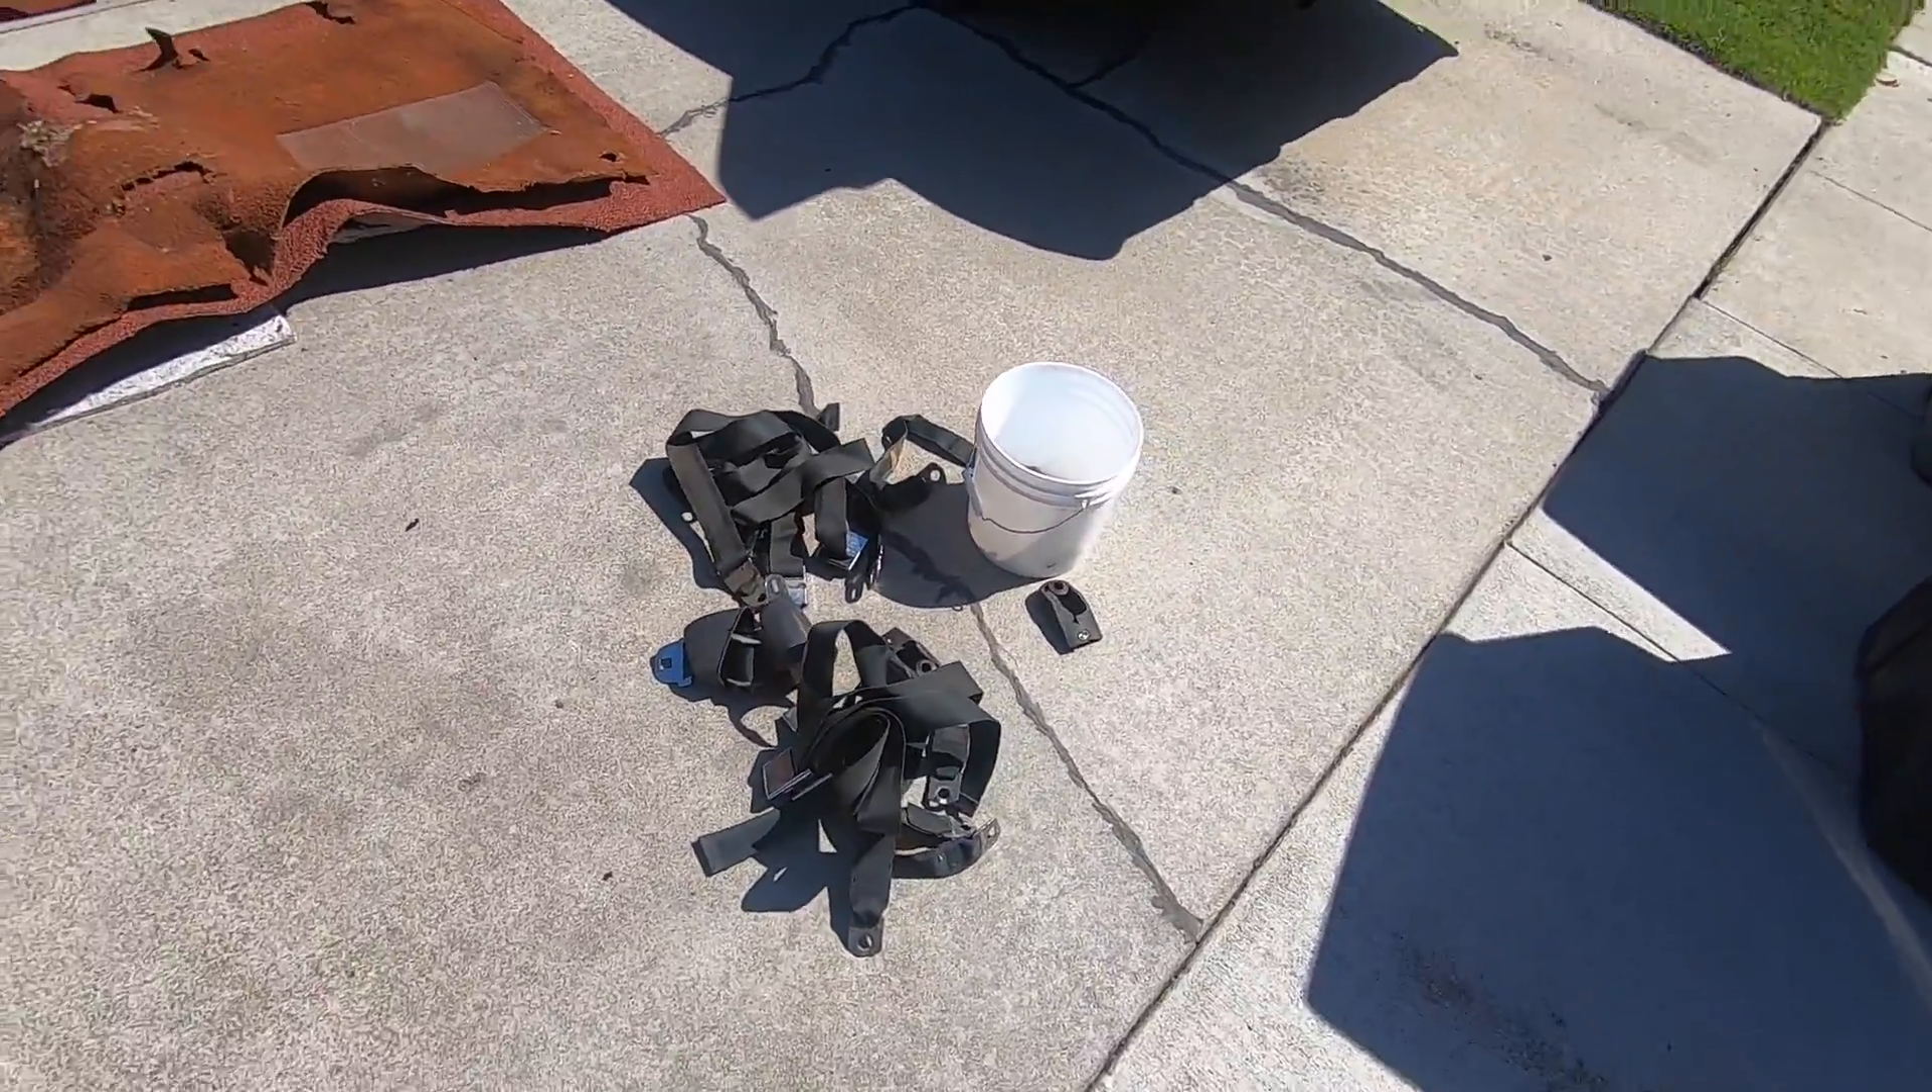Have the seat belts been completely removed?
Yes.